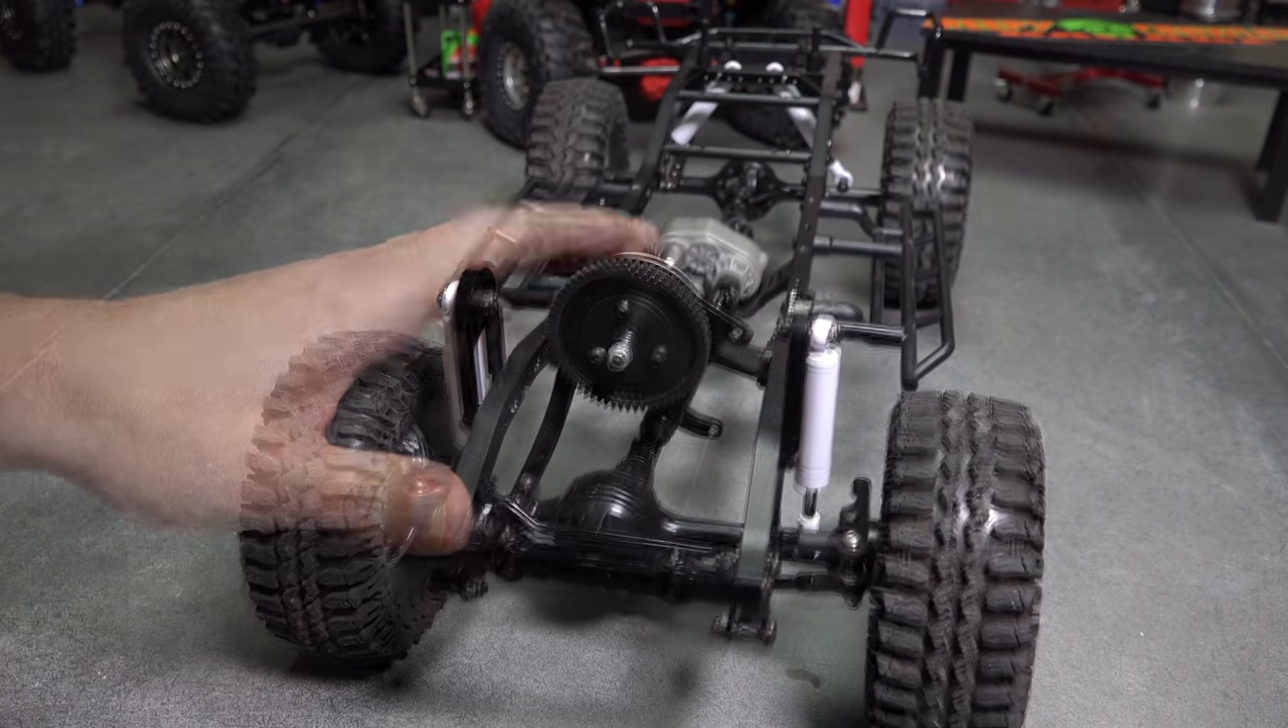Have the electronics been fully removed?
Yes.